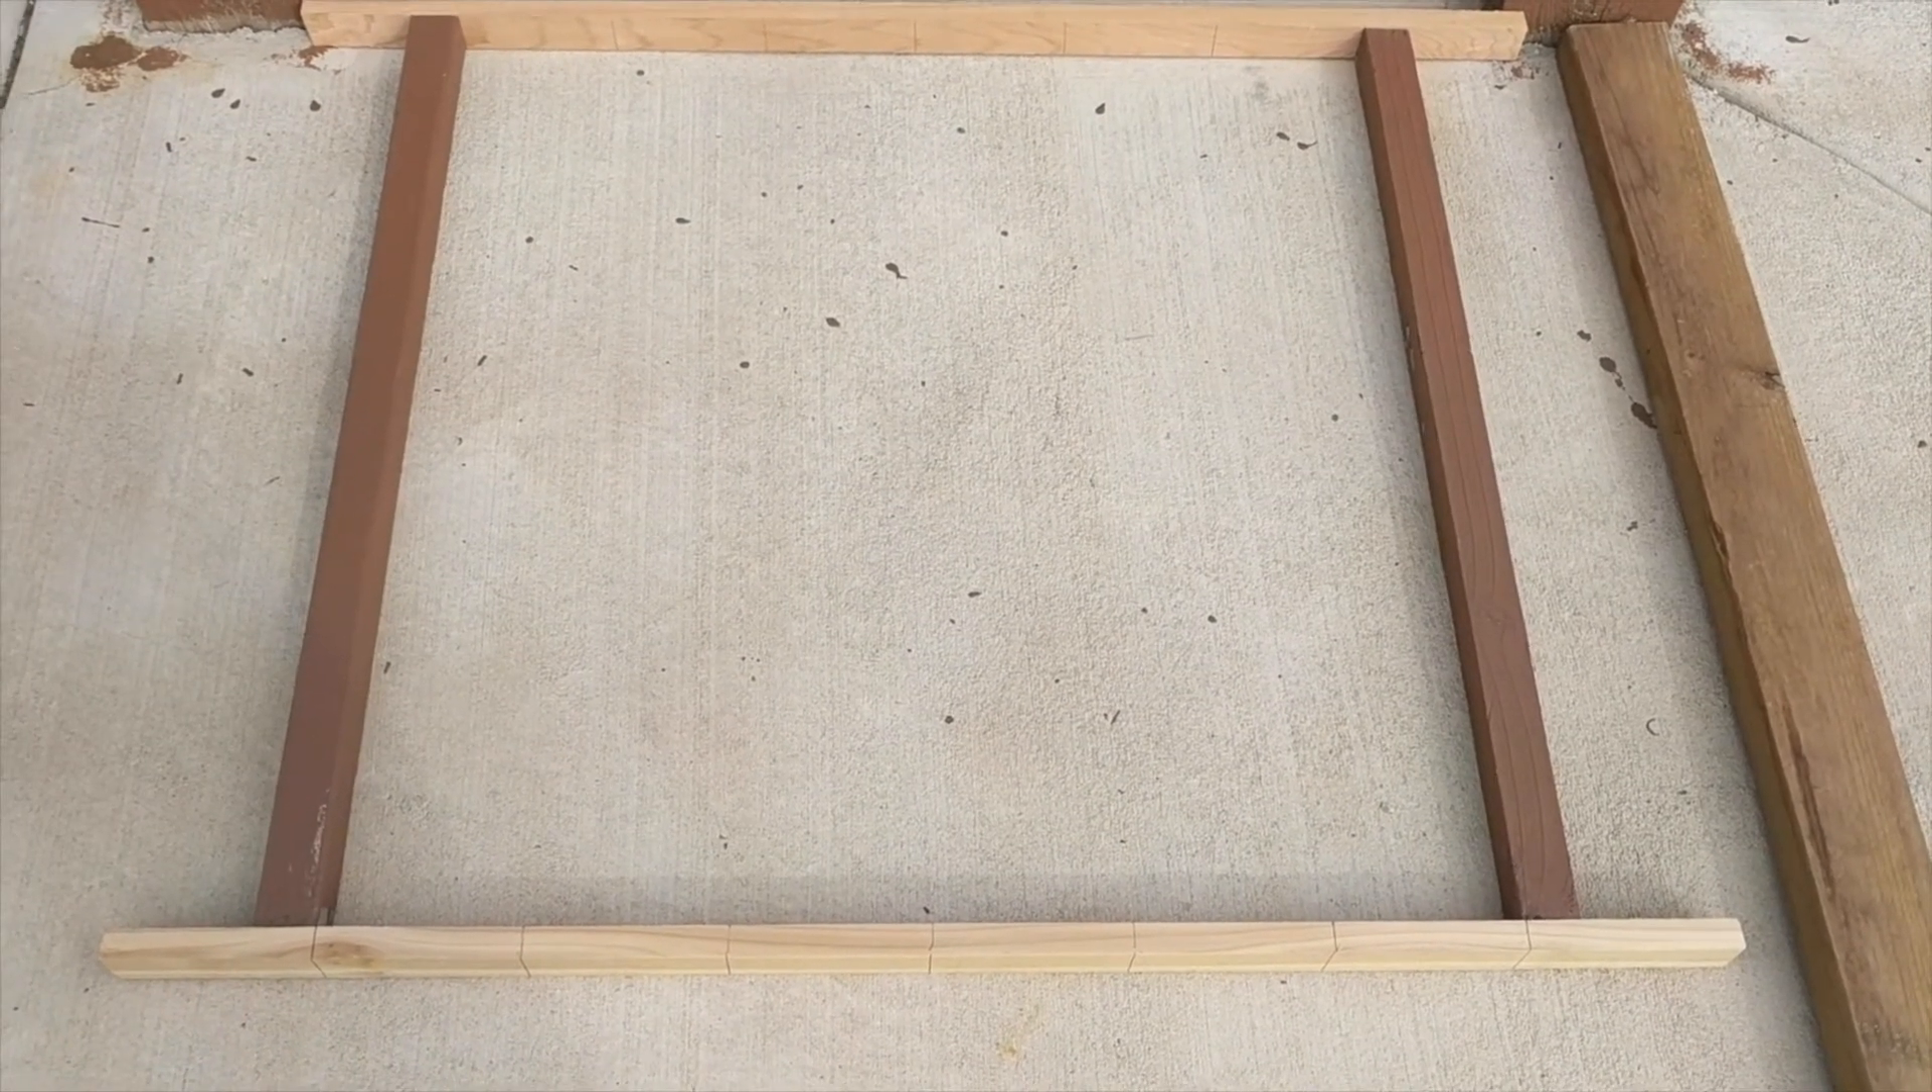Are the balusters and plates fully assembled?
No.